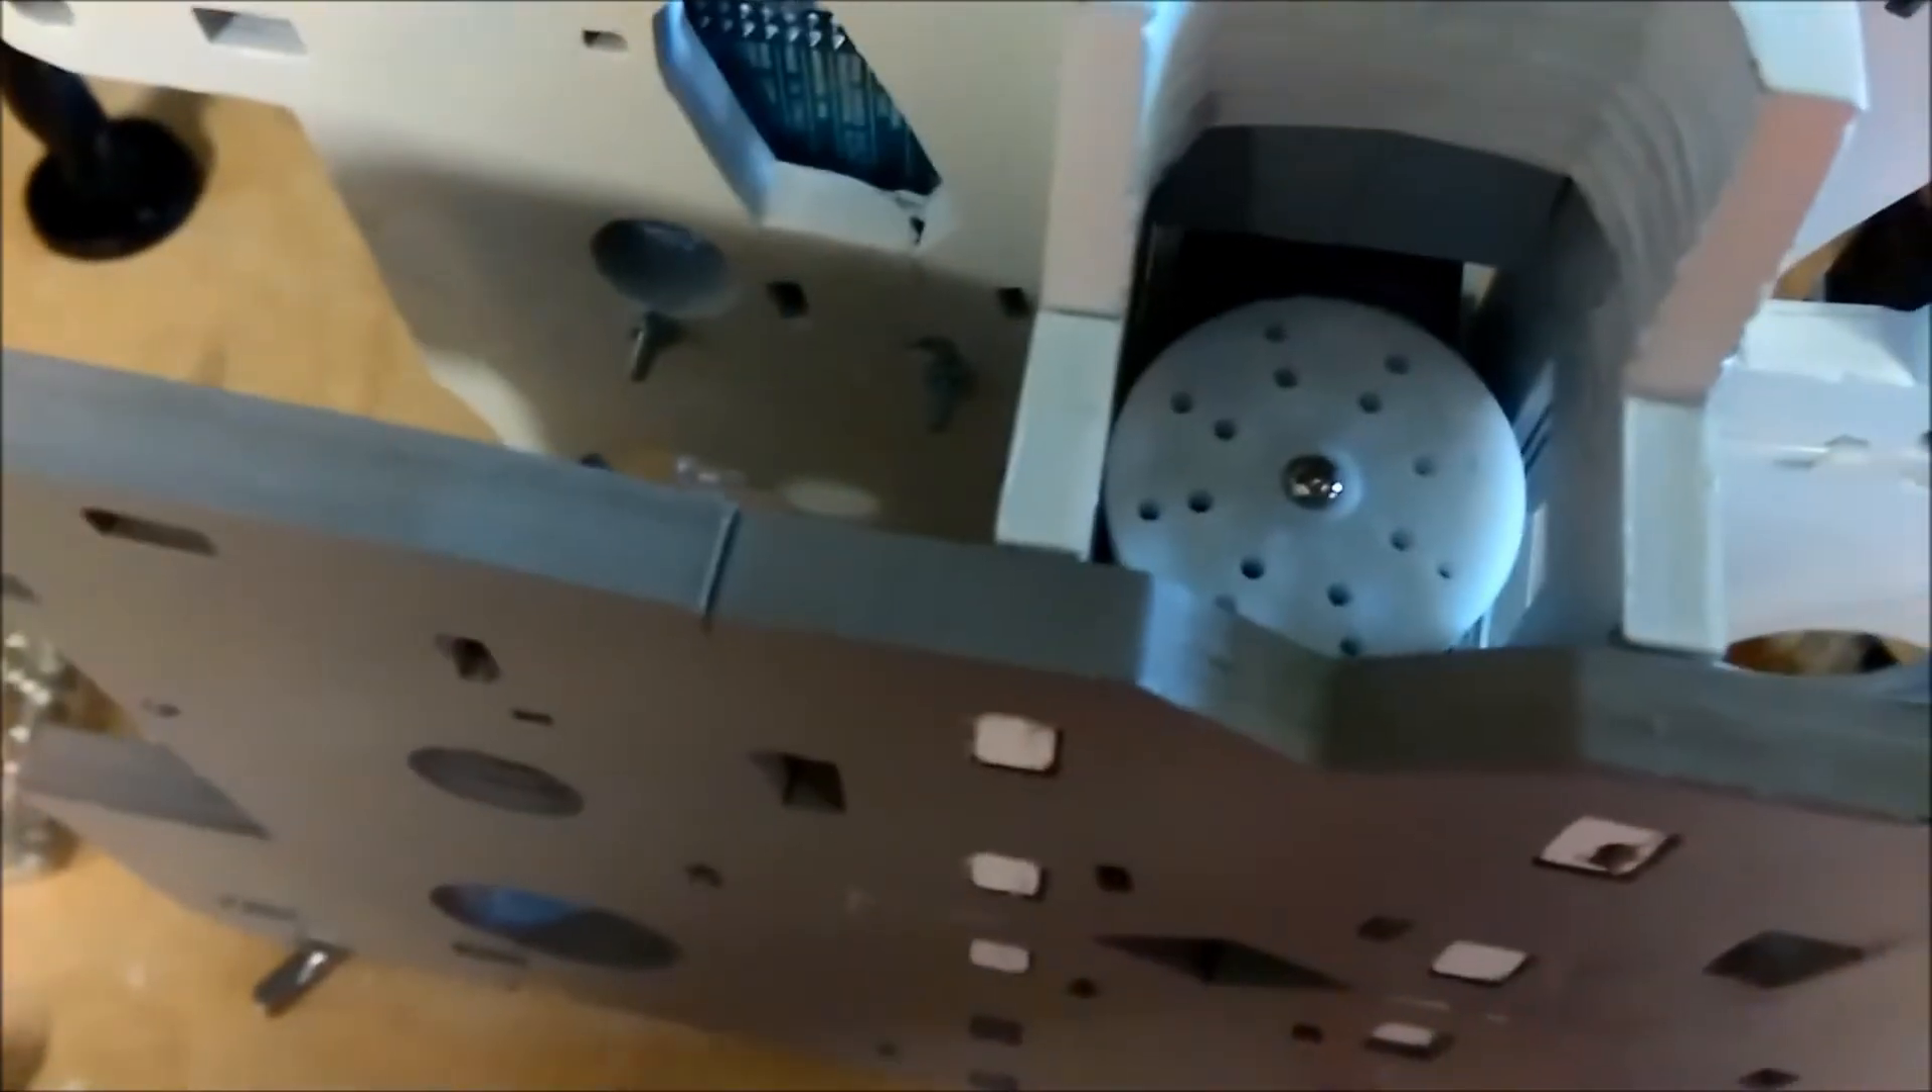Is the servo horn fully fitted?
Yes.